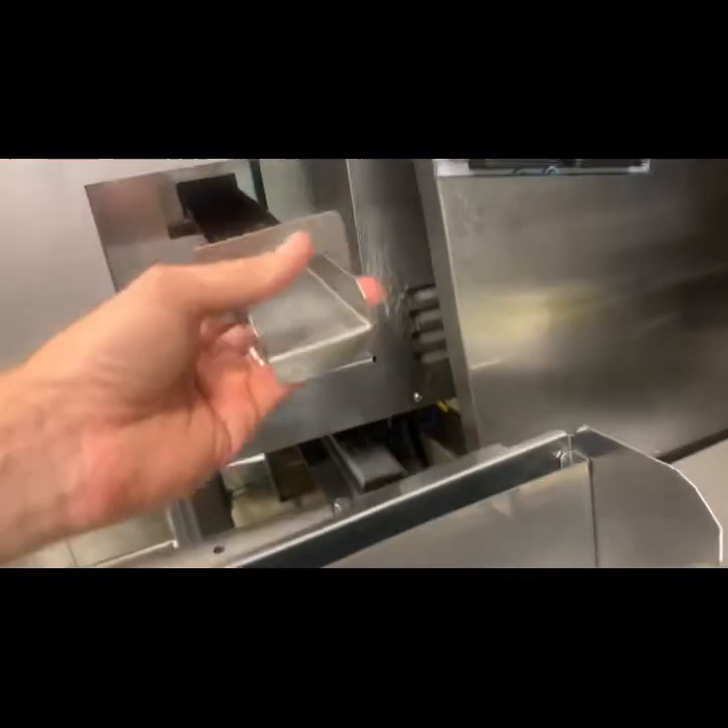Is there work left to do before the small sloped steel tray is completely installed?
Yes.